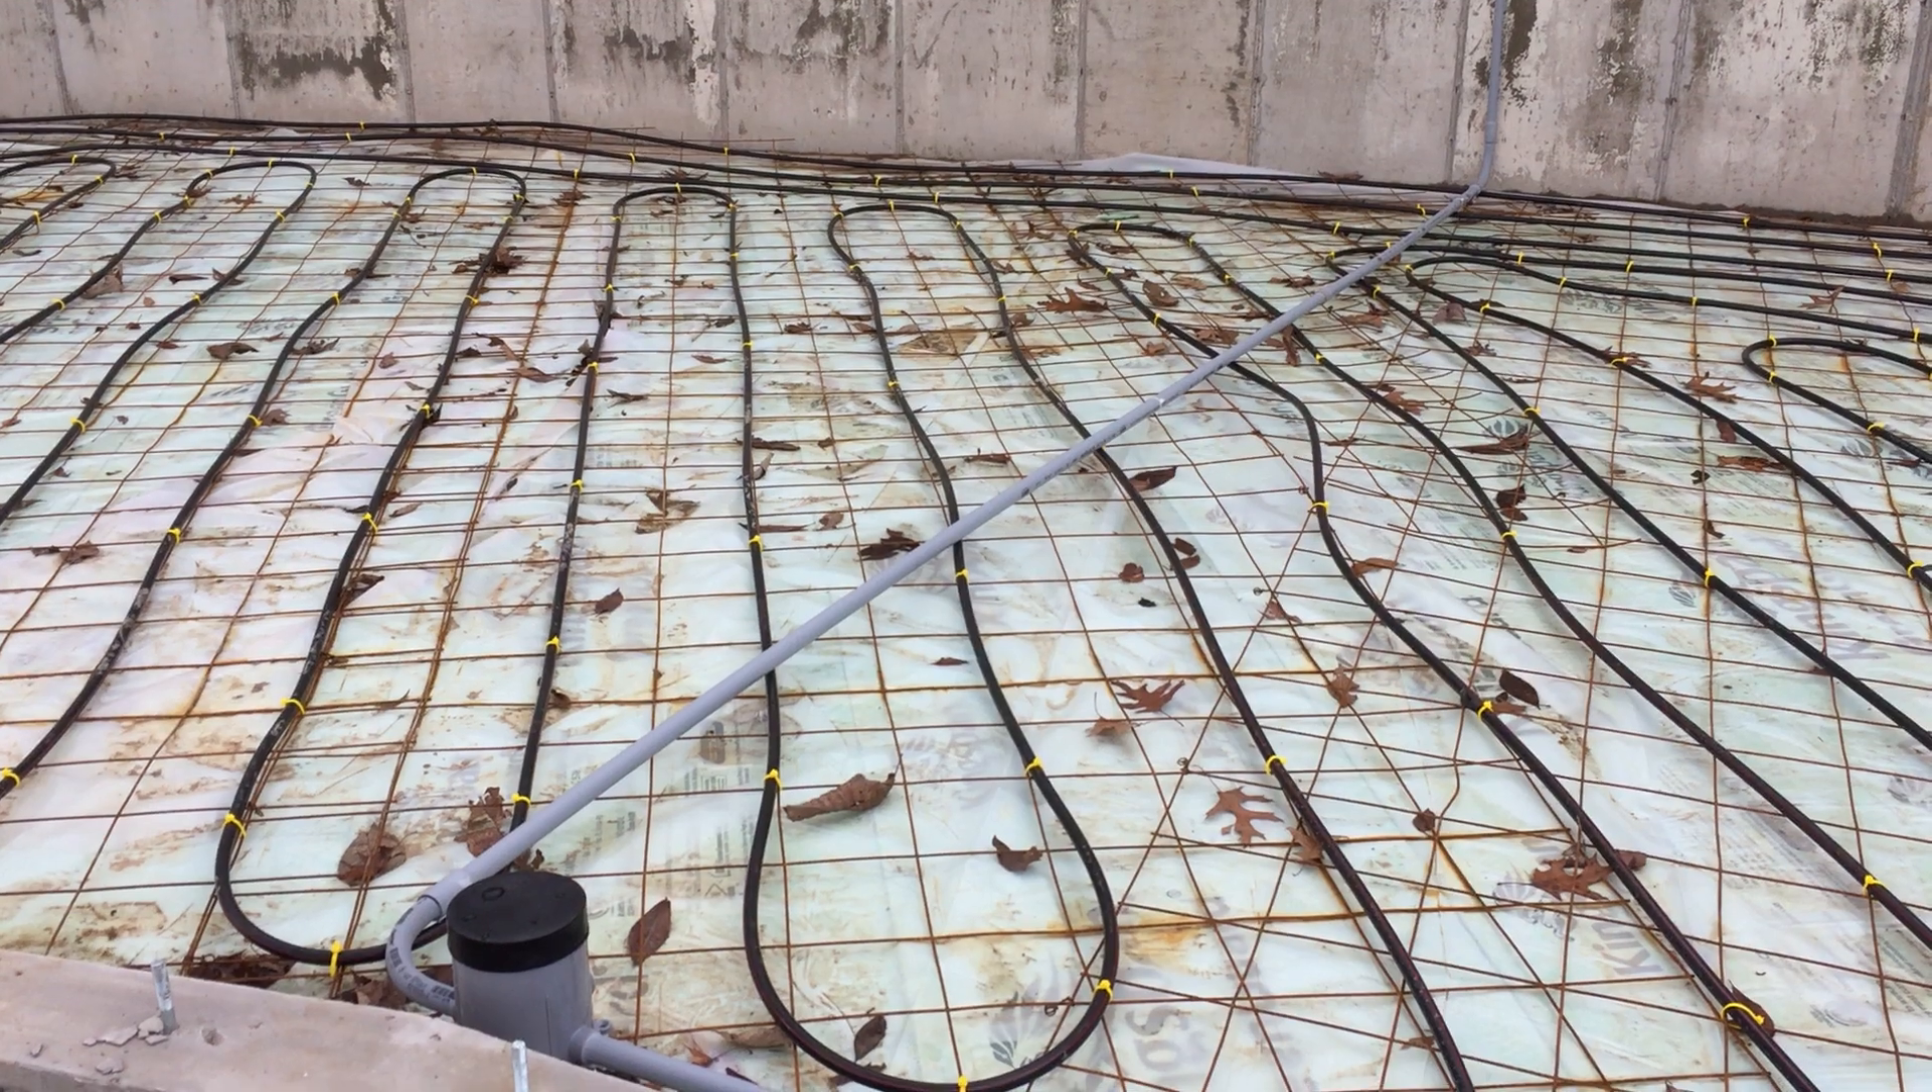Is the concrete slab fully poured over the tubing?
No.